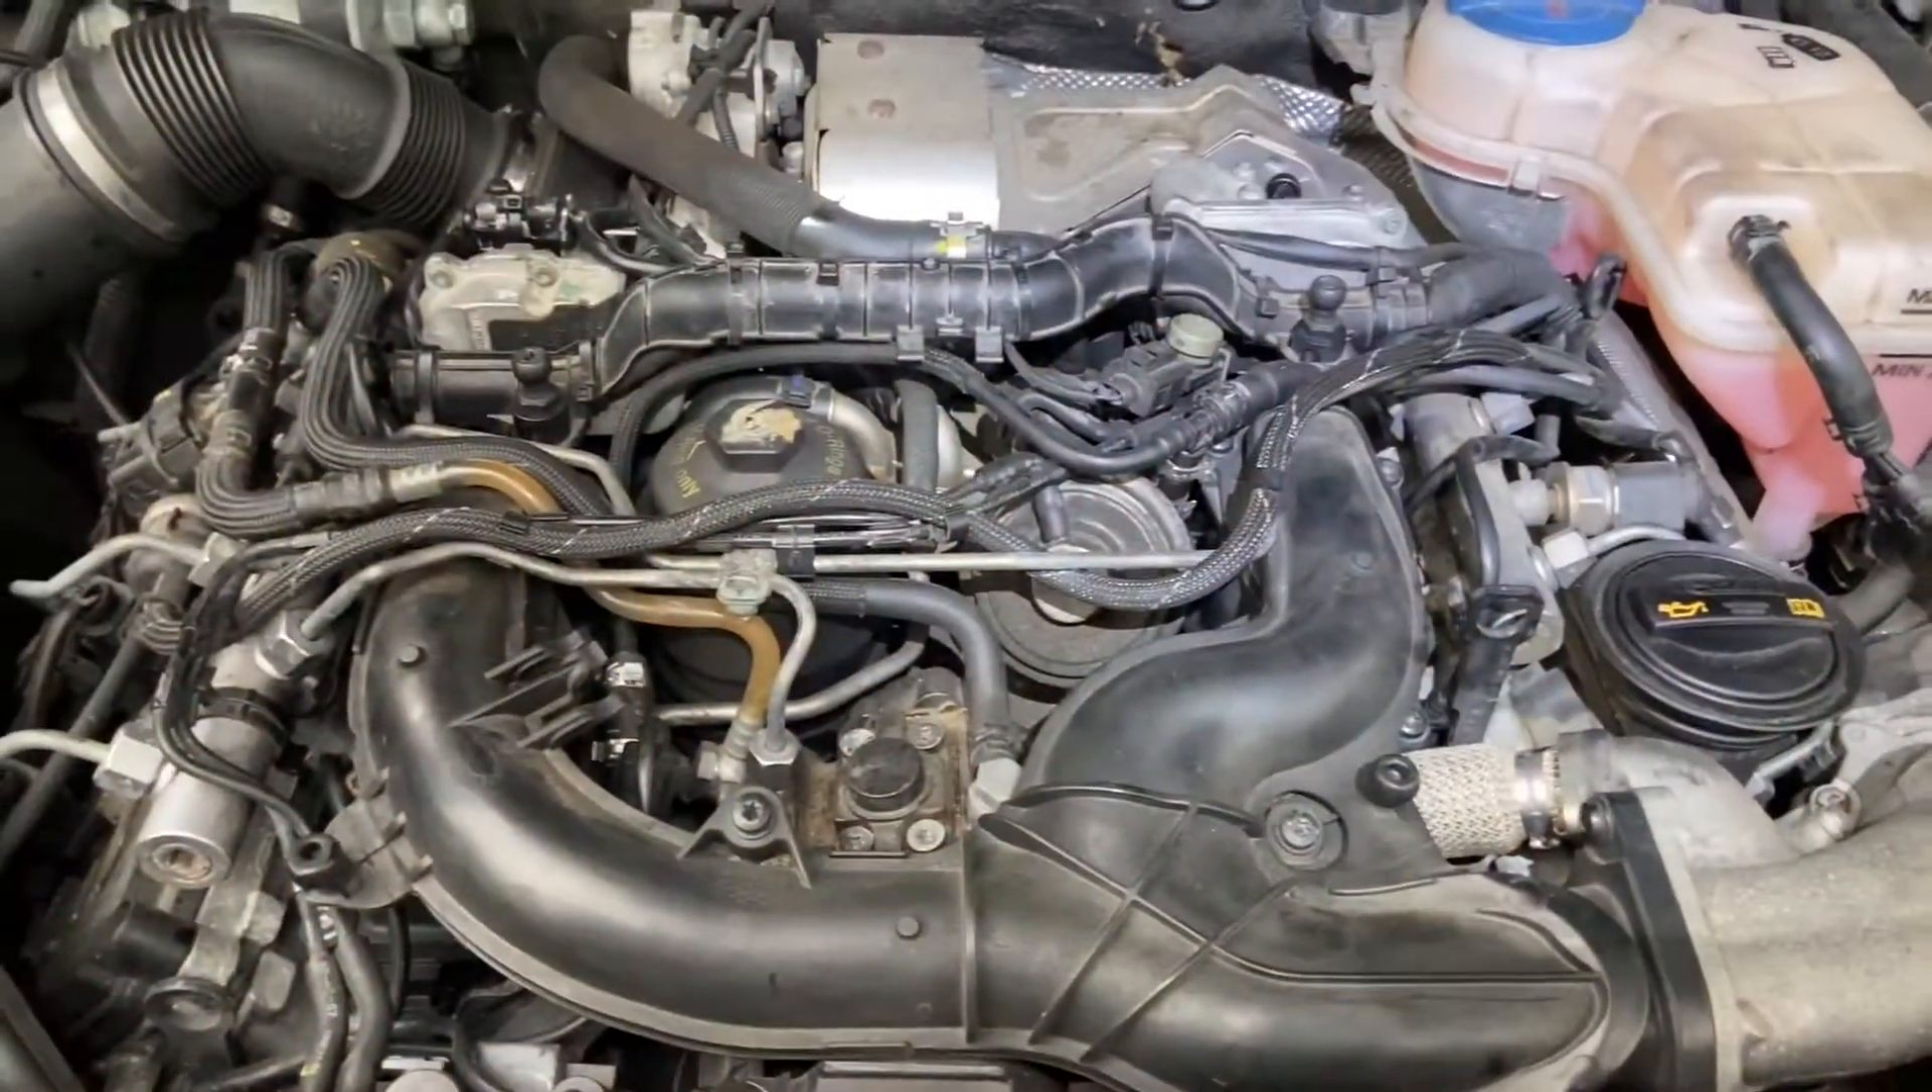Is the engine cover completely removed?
Yes.